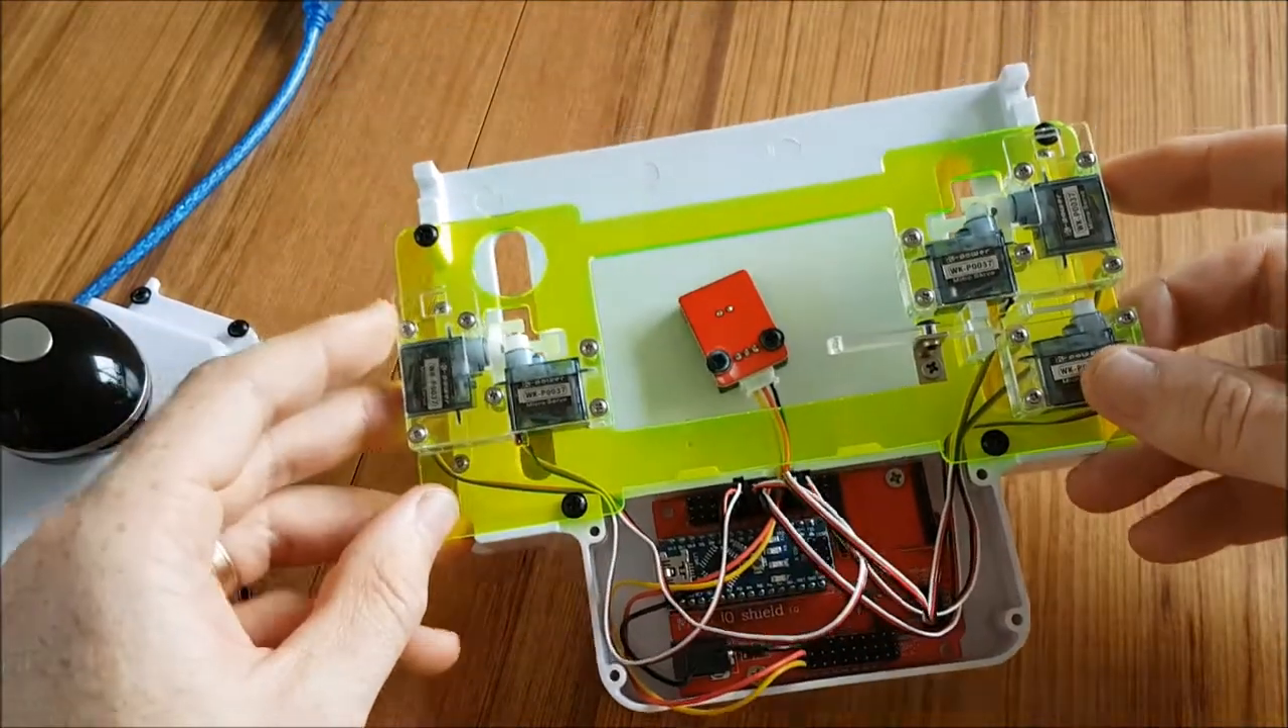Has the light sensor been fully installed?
Yes.